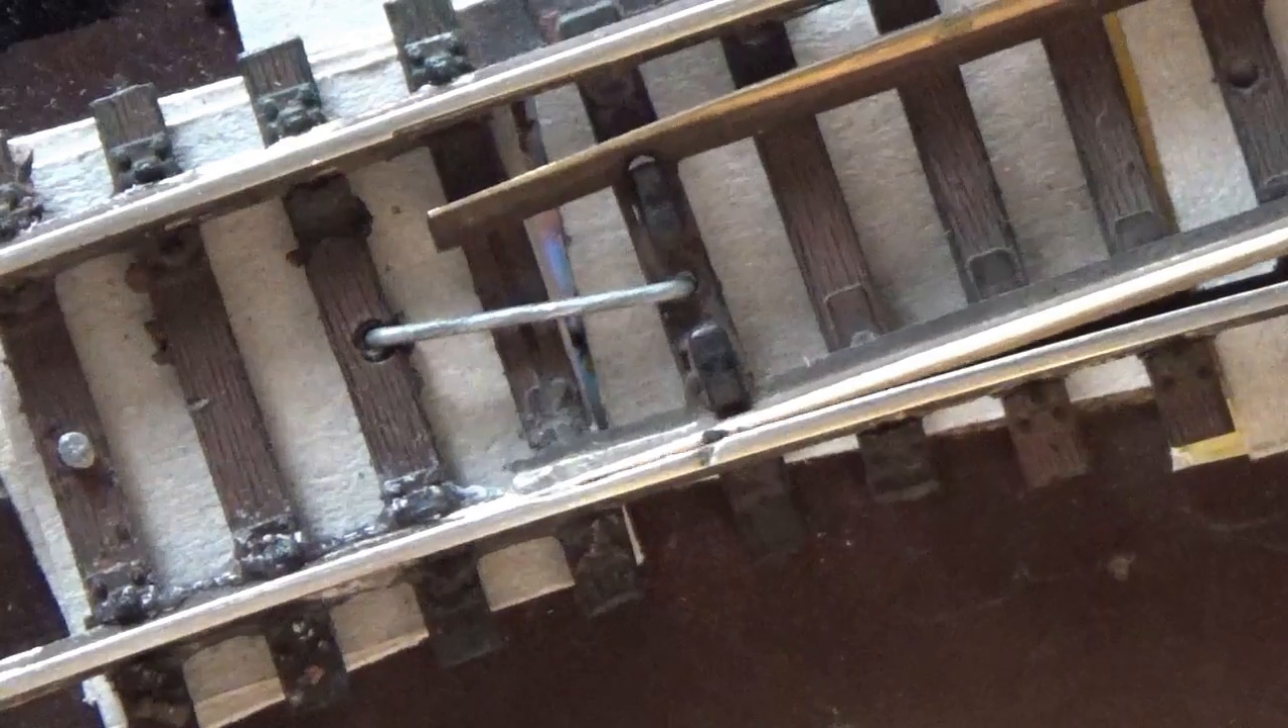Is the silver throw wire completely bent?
Yes.